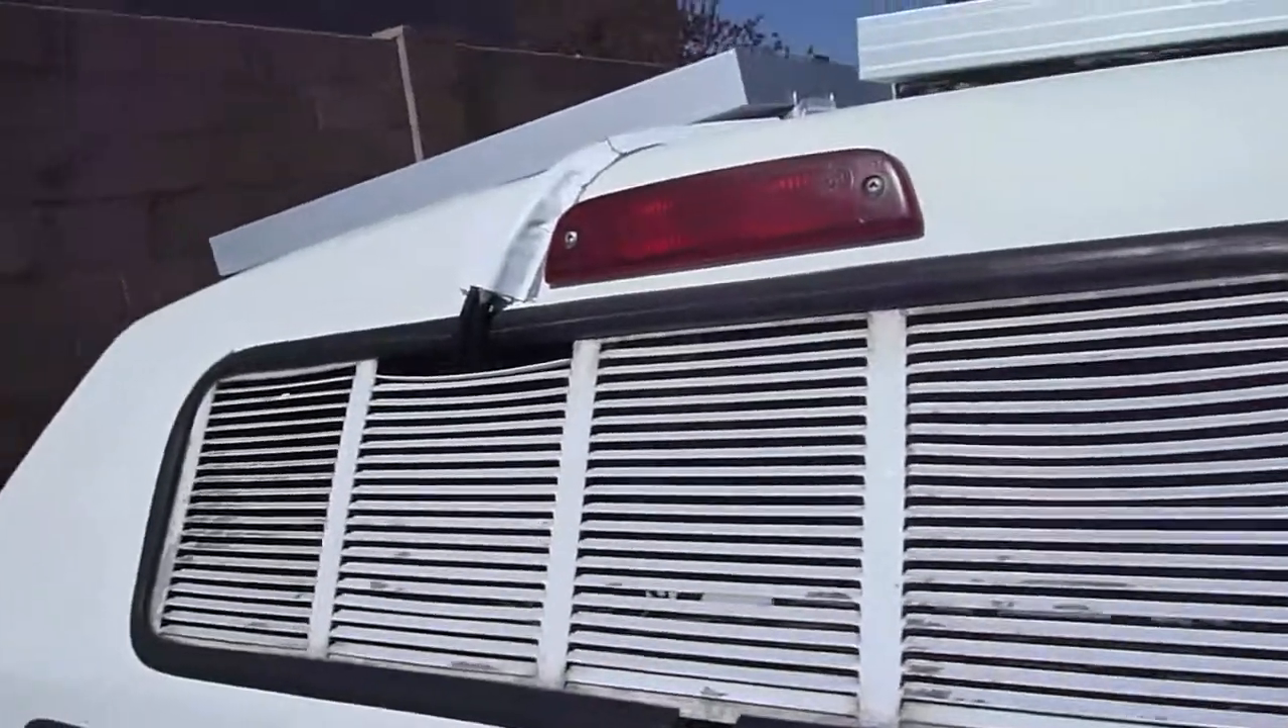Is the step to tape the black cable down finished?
Yes.